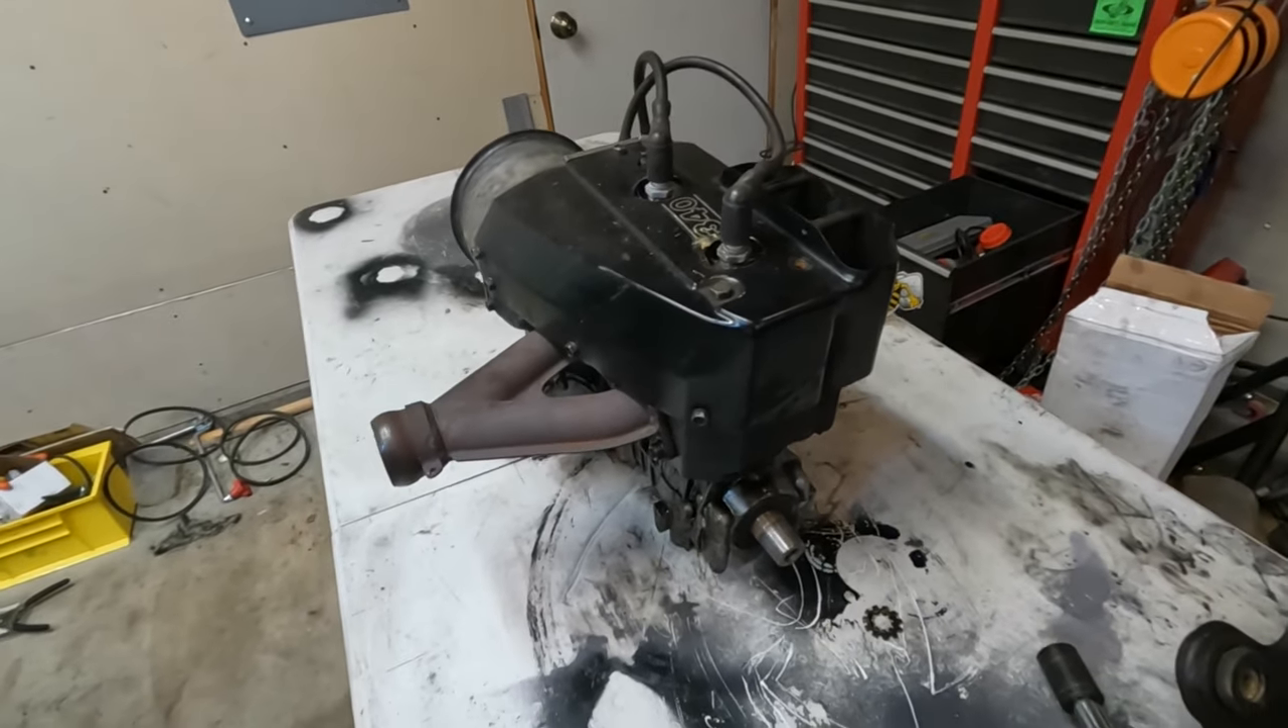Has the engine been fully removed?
Yes.